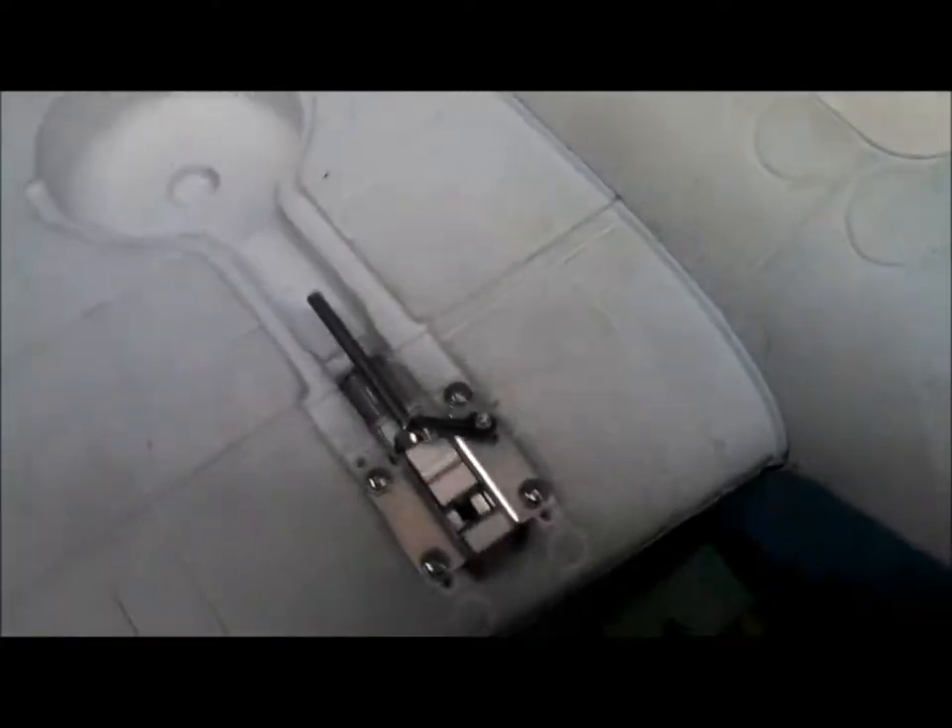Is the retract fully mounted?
Yes.